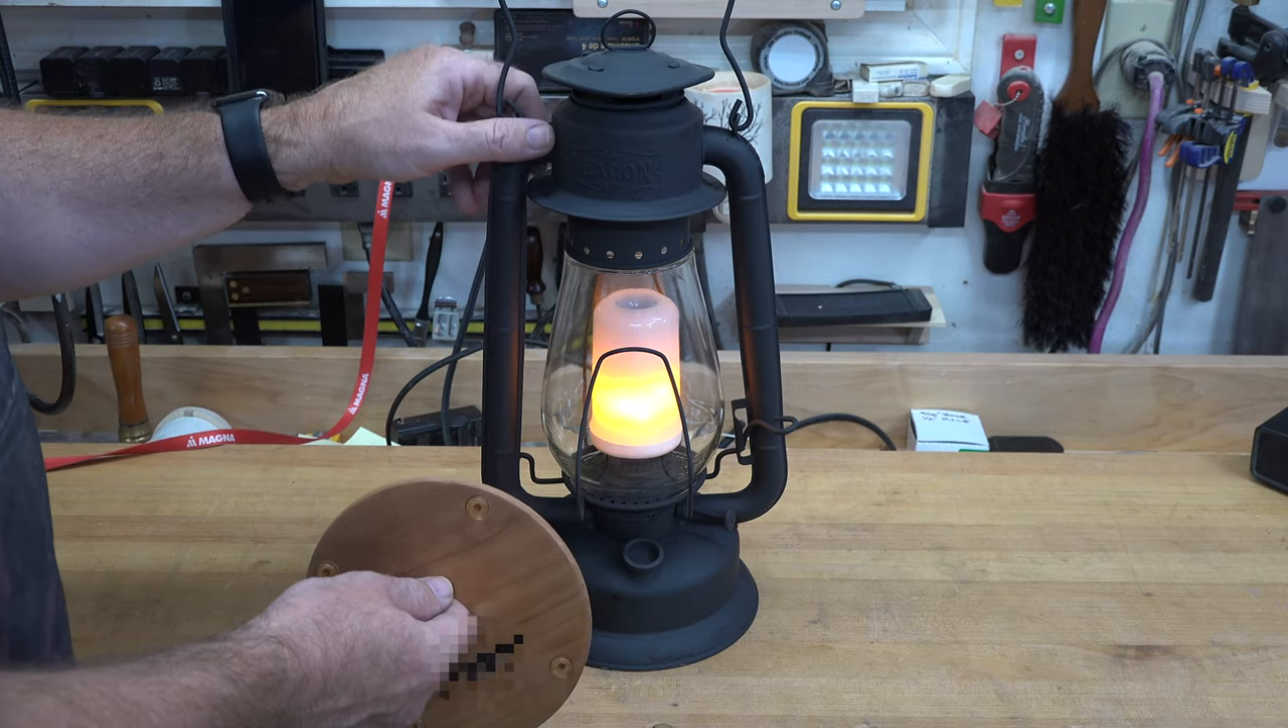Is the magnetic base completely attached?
No.